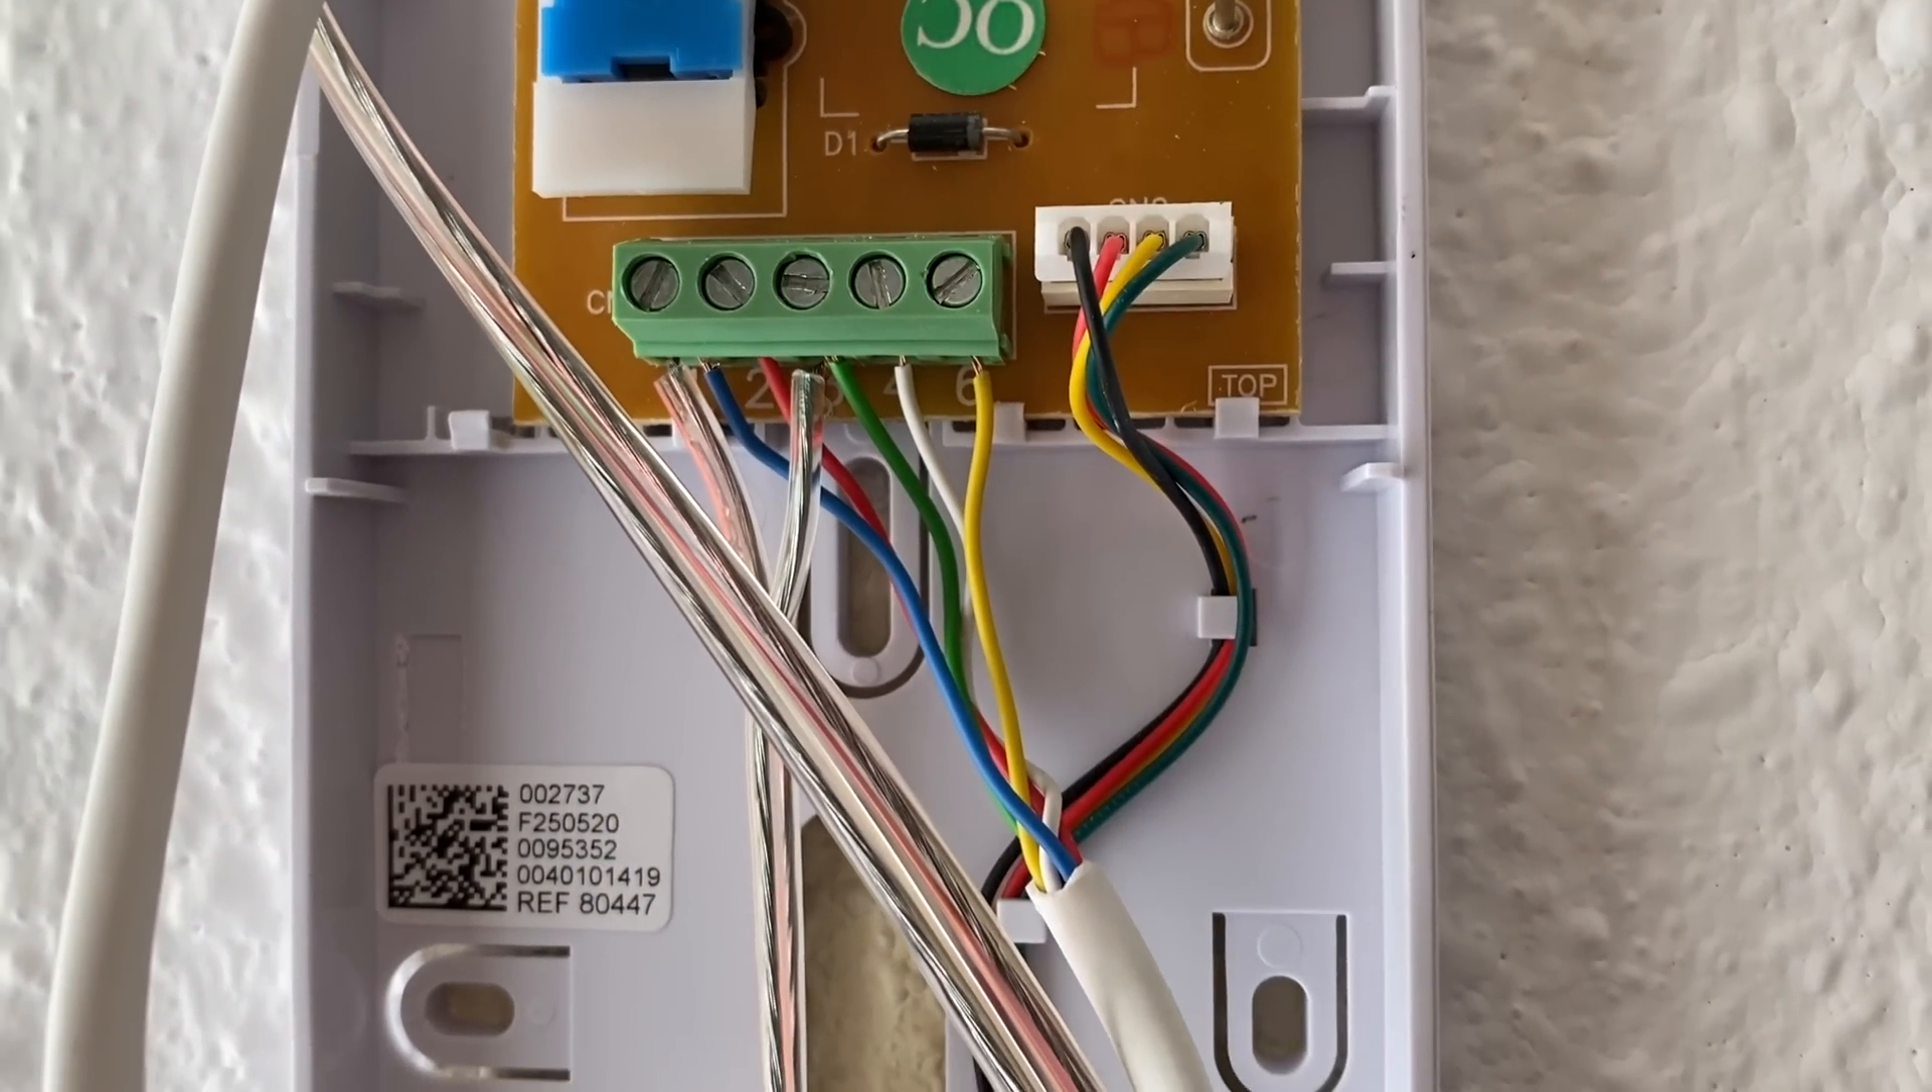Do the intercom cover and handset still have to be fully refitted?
Yes.